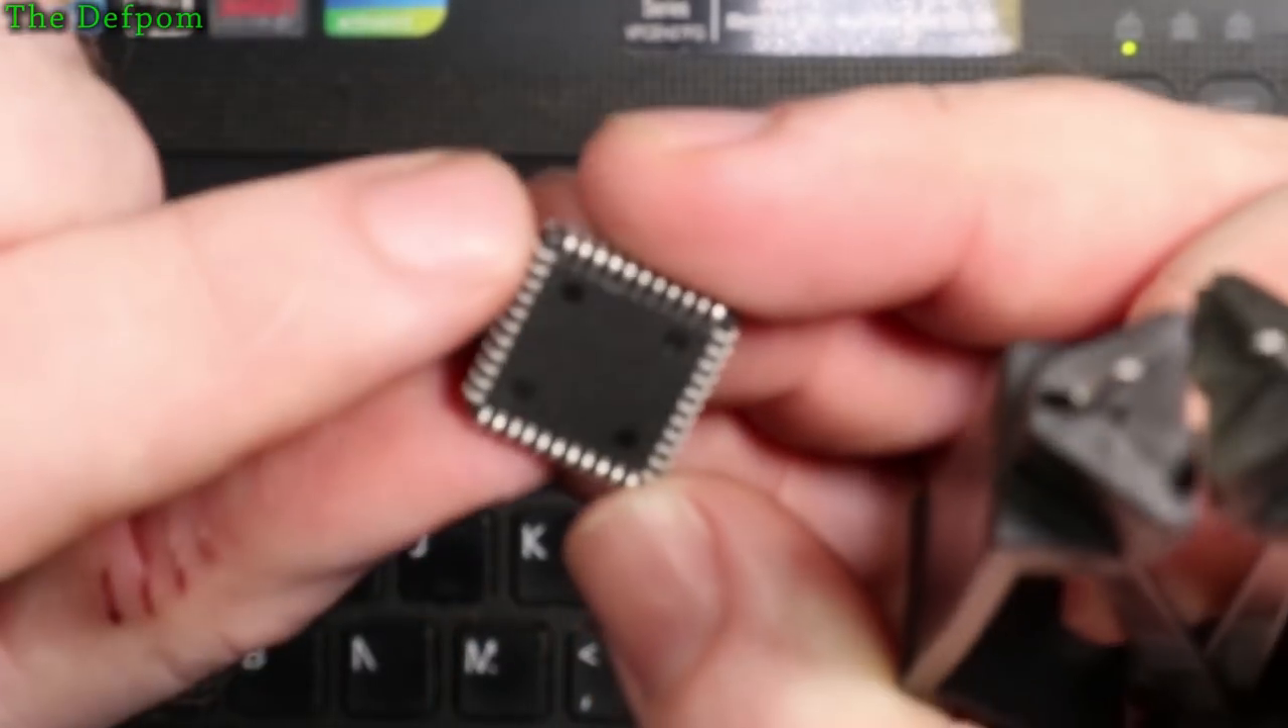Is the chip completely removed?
Yes.